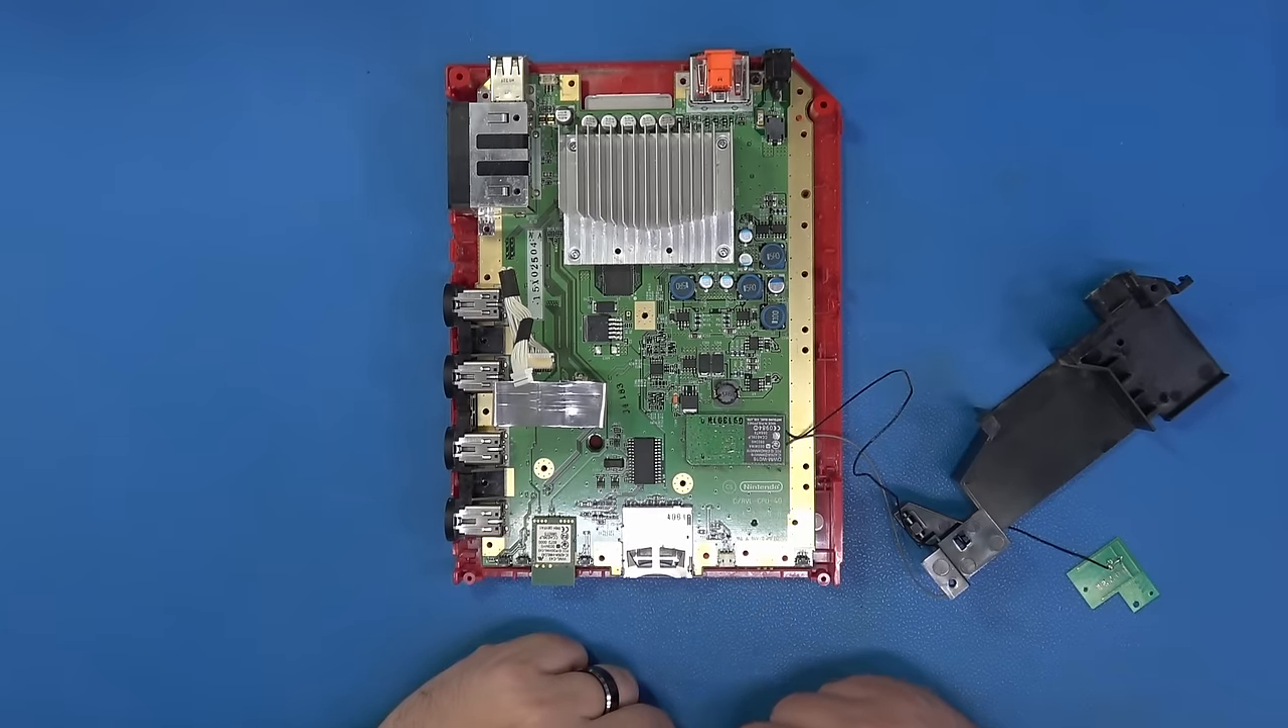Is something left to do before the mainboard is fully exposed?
No.